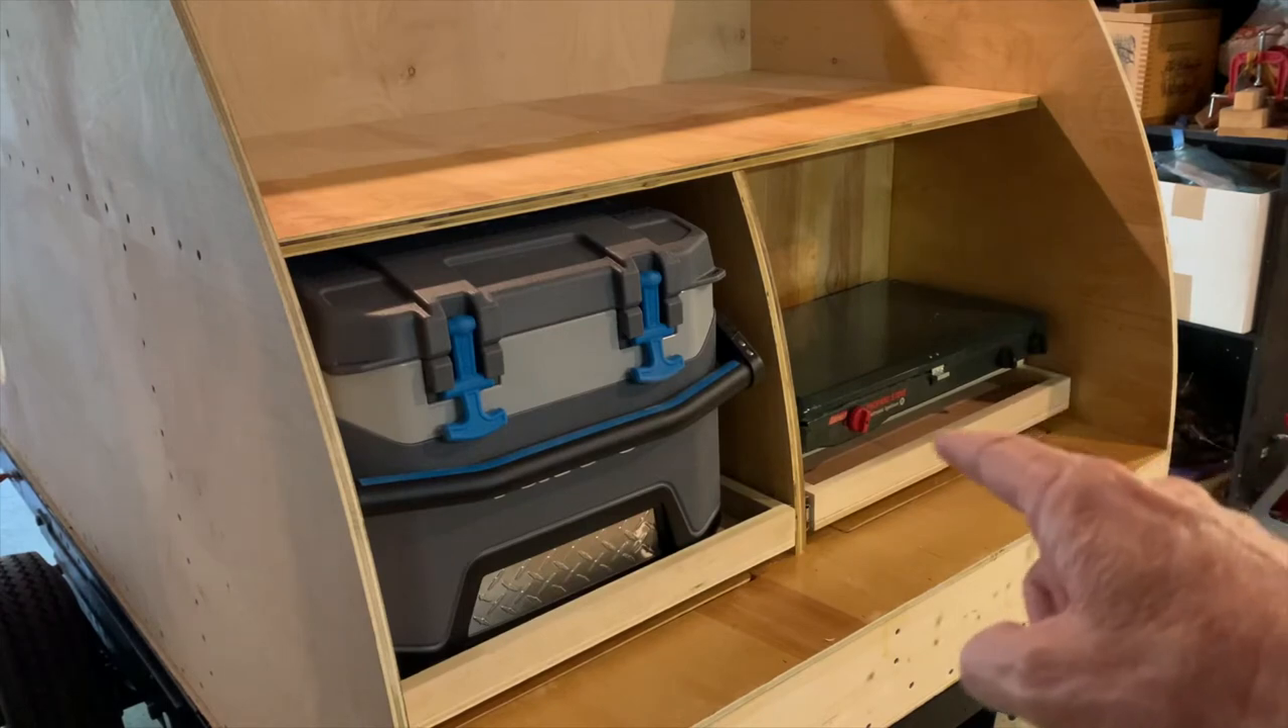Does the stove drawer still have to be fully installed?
No.